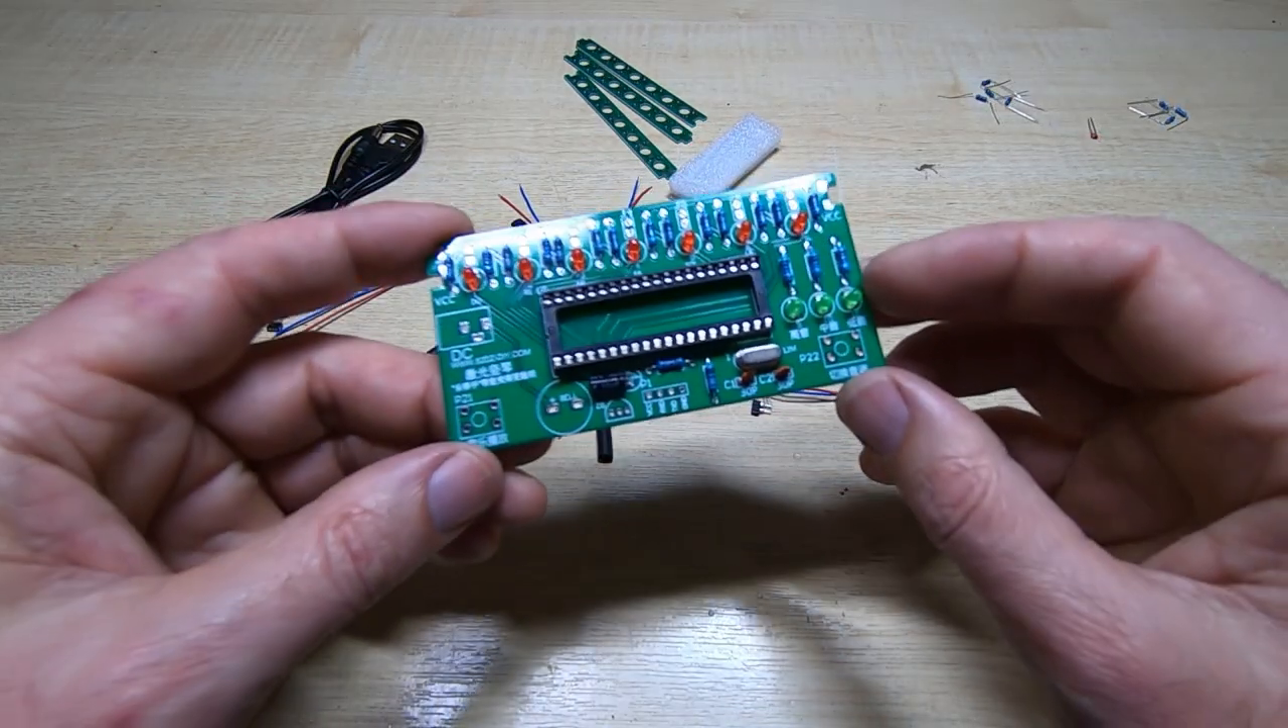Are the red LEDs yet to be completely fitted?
No.